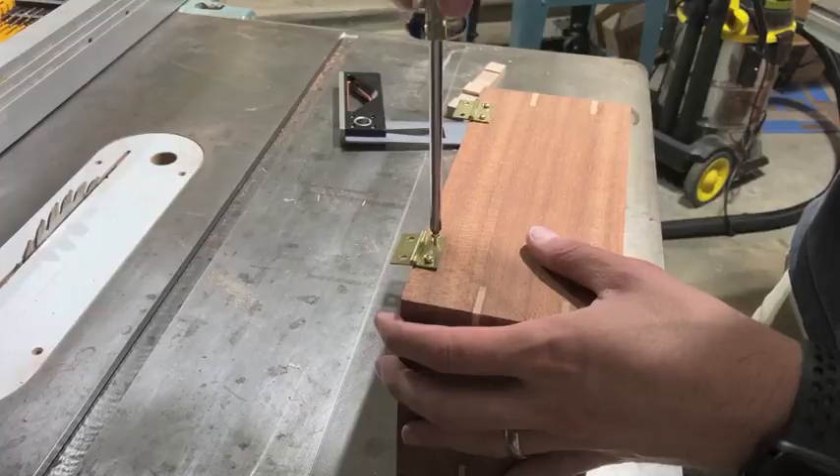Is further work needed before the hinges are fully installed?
Yes.